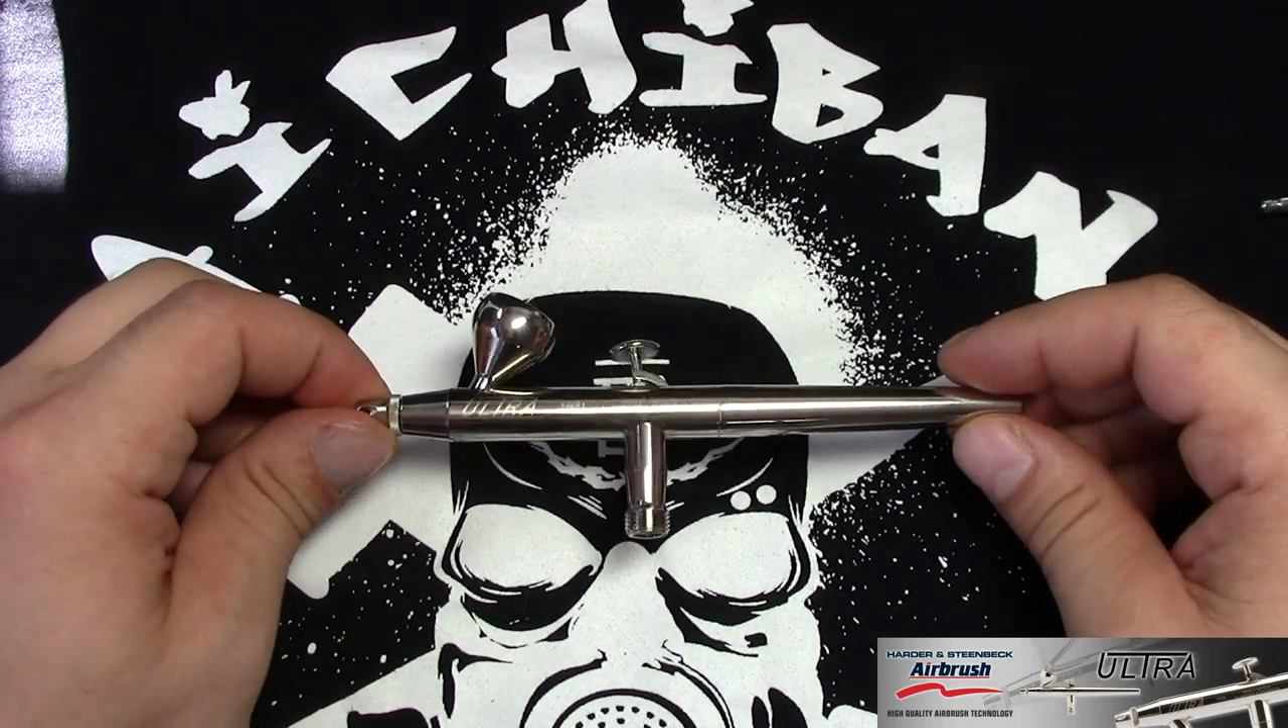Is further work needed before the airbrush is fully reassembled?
No.